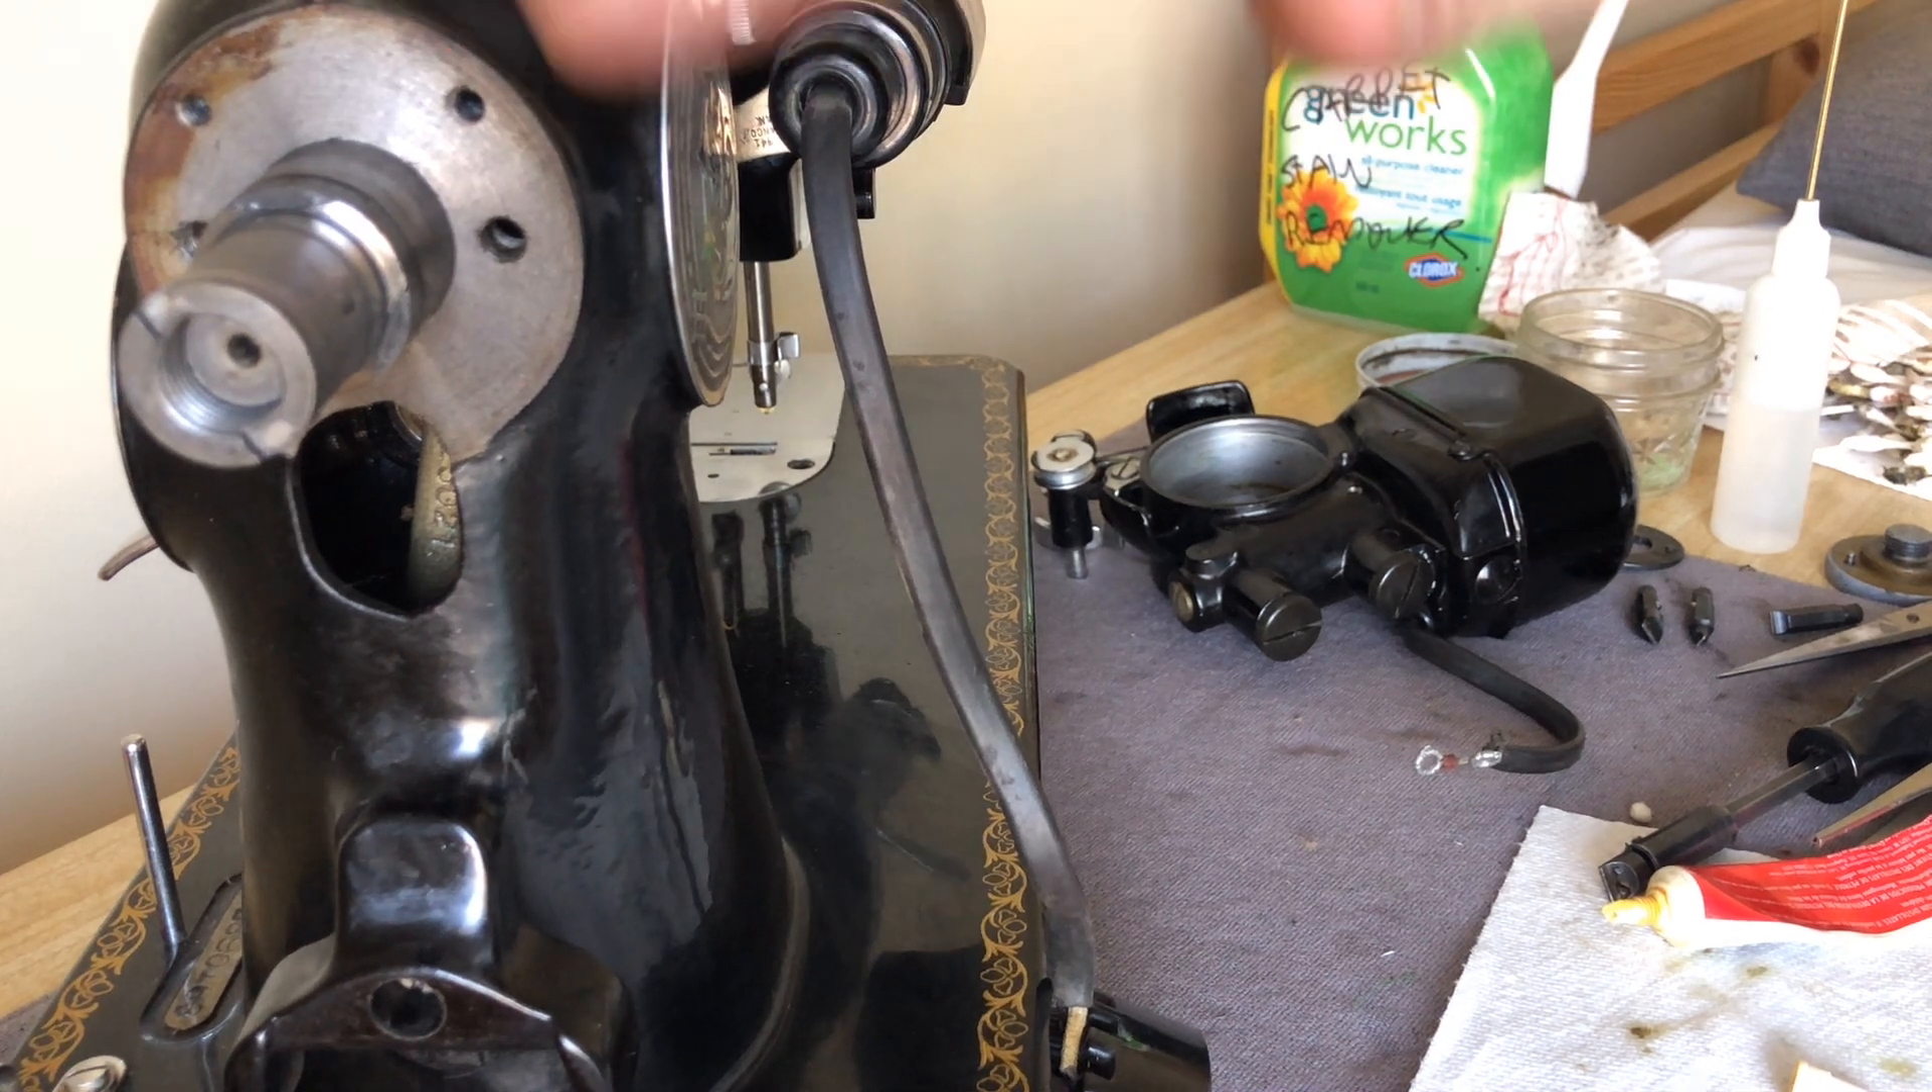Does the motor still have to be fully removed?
No.